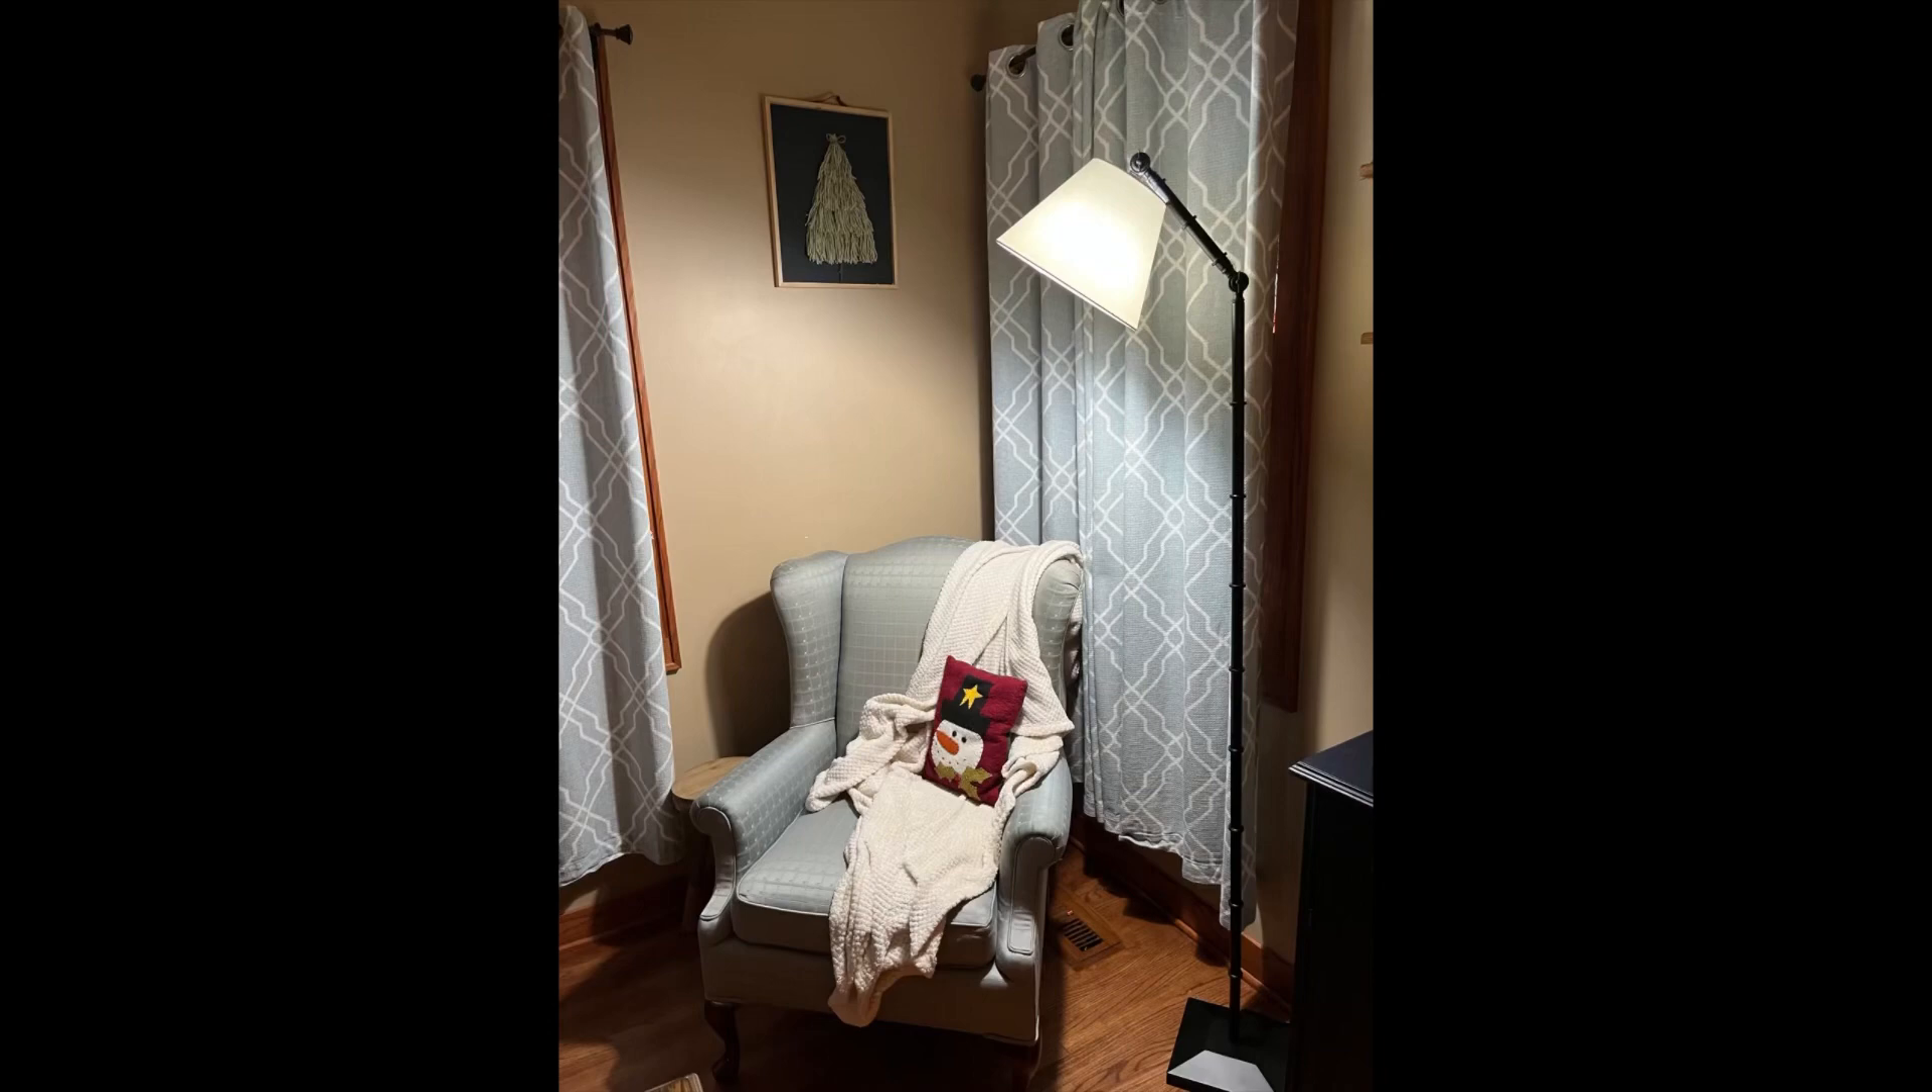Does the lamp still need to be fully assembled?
No.